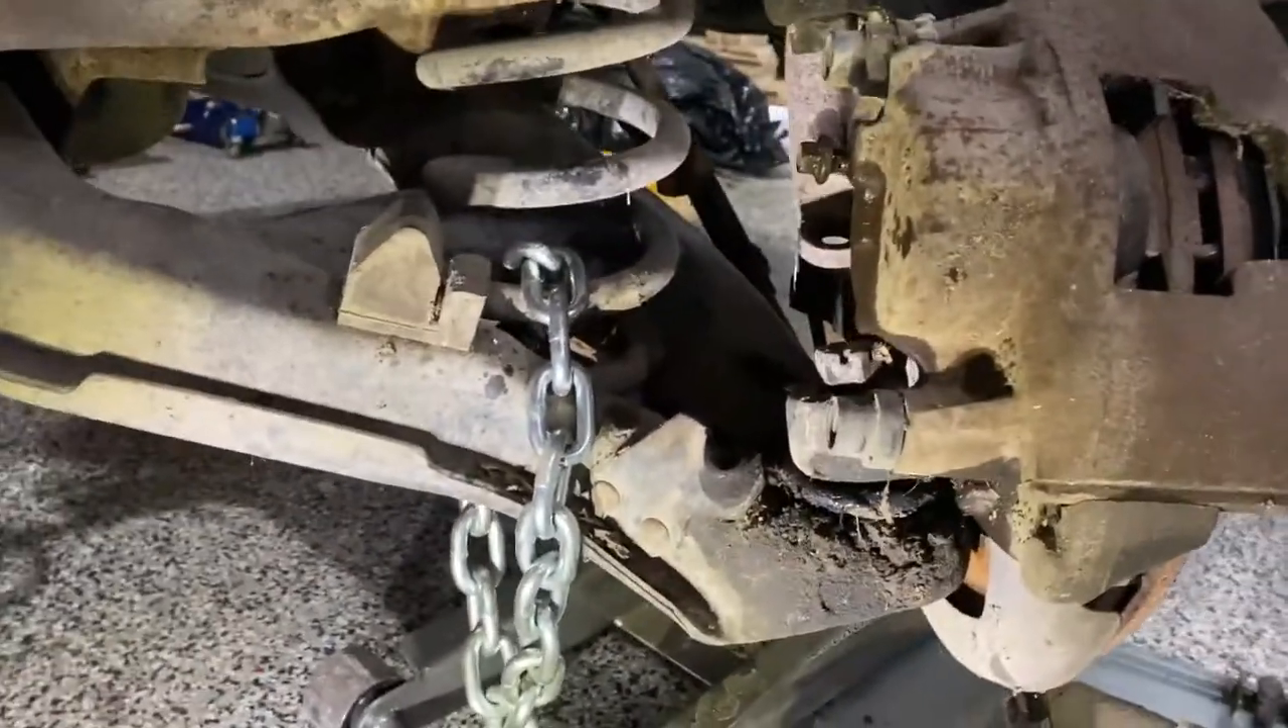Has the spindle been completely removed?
No.